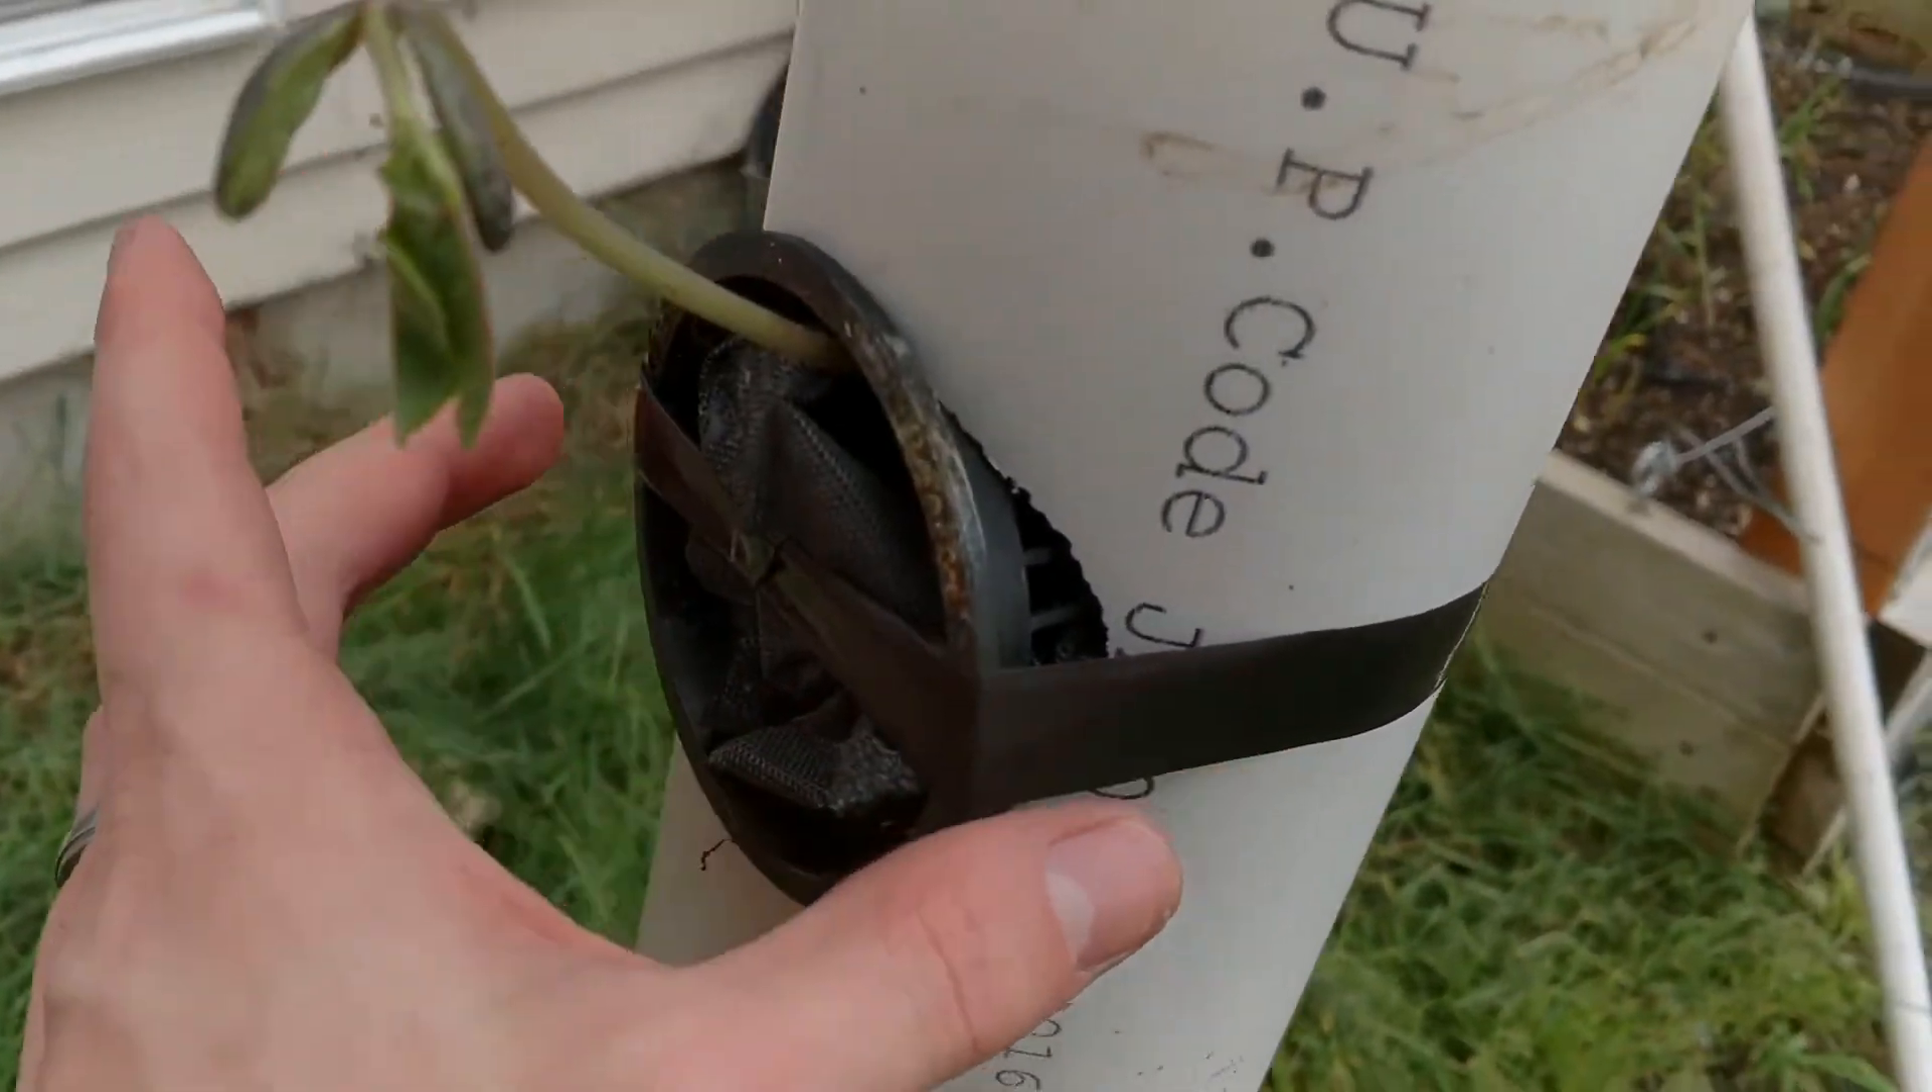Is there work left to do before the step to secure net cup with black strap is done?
No.